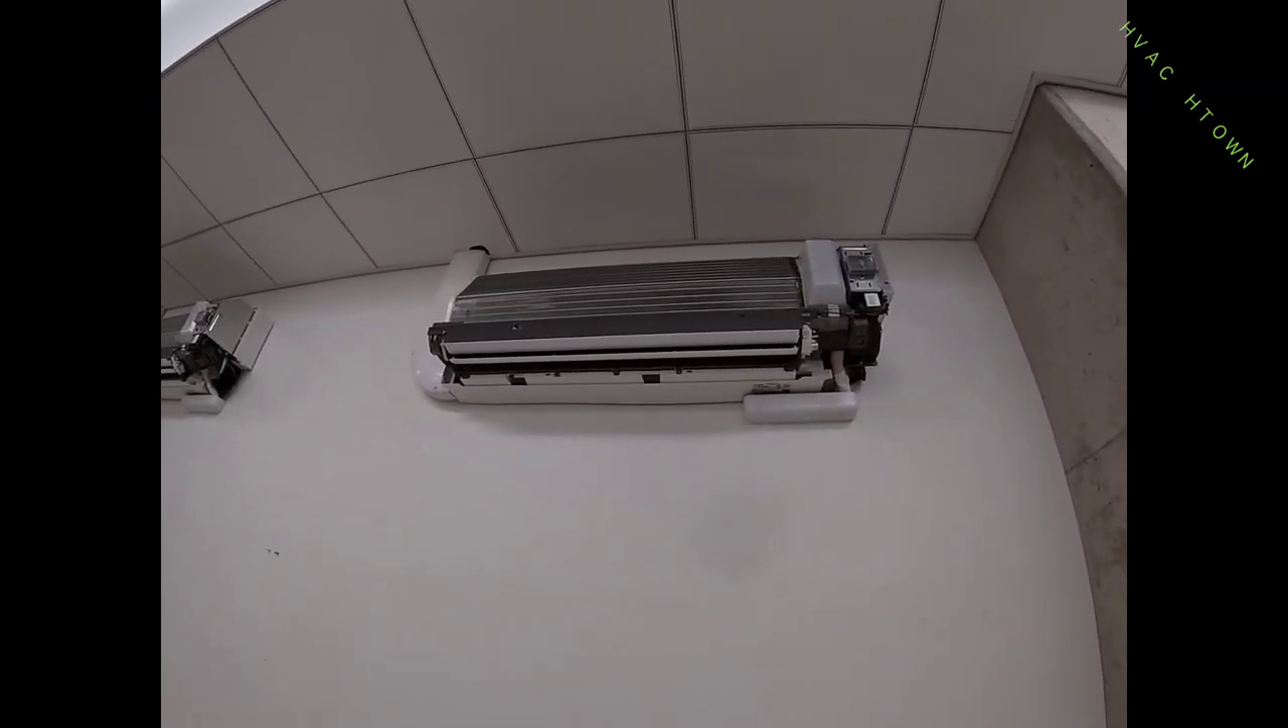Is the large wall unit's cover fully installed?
No.